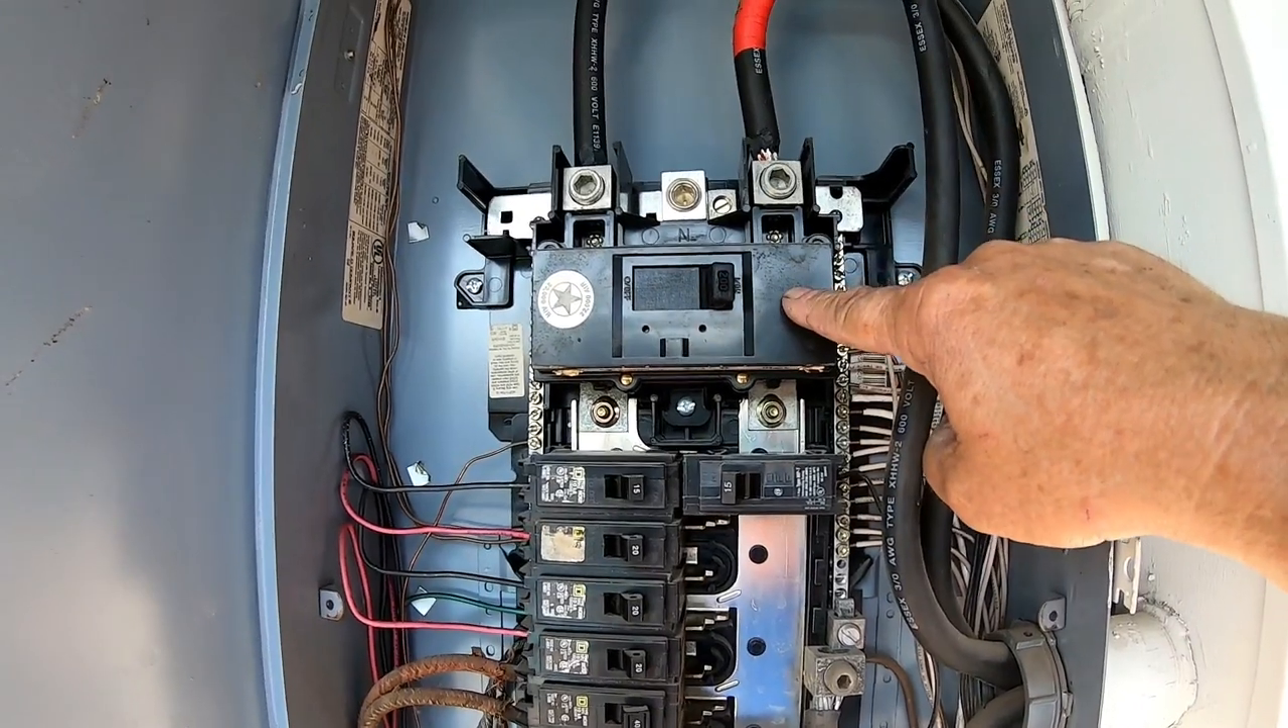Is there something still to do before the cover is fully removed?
No.